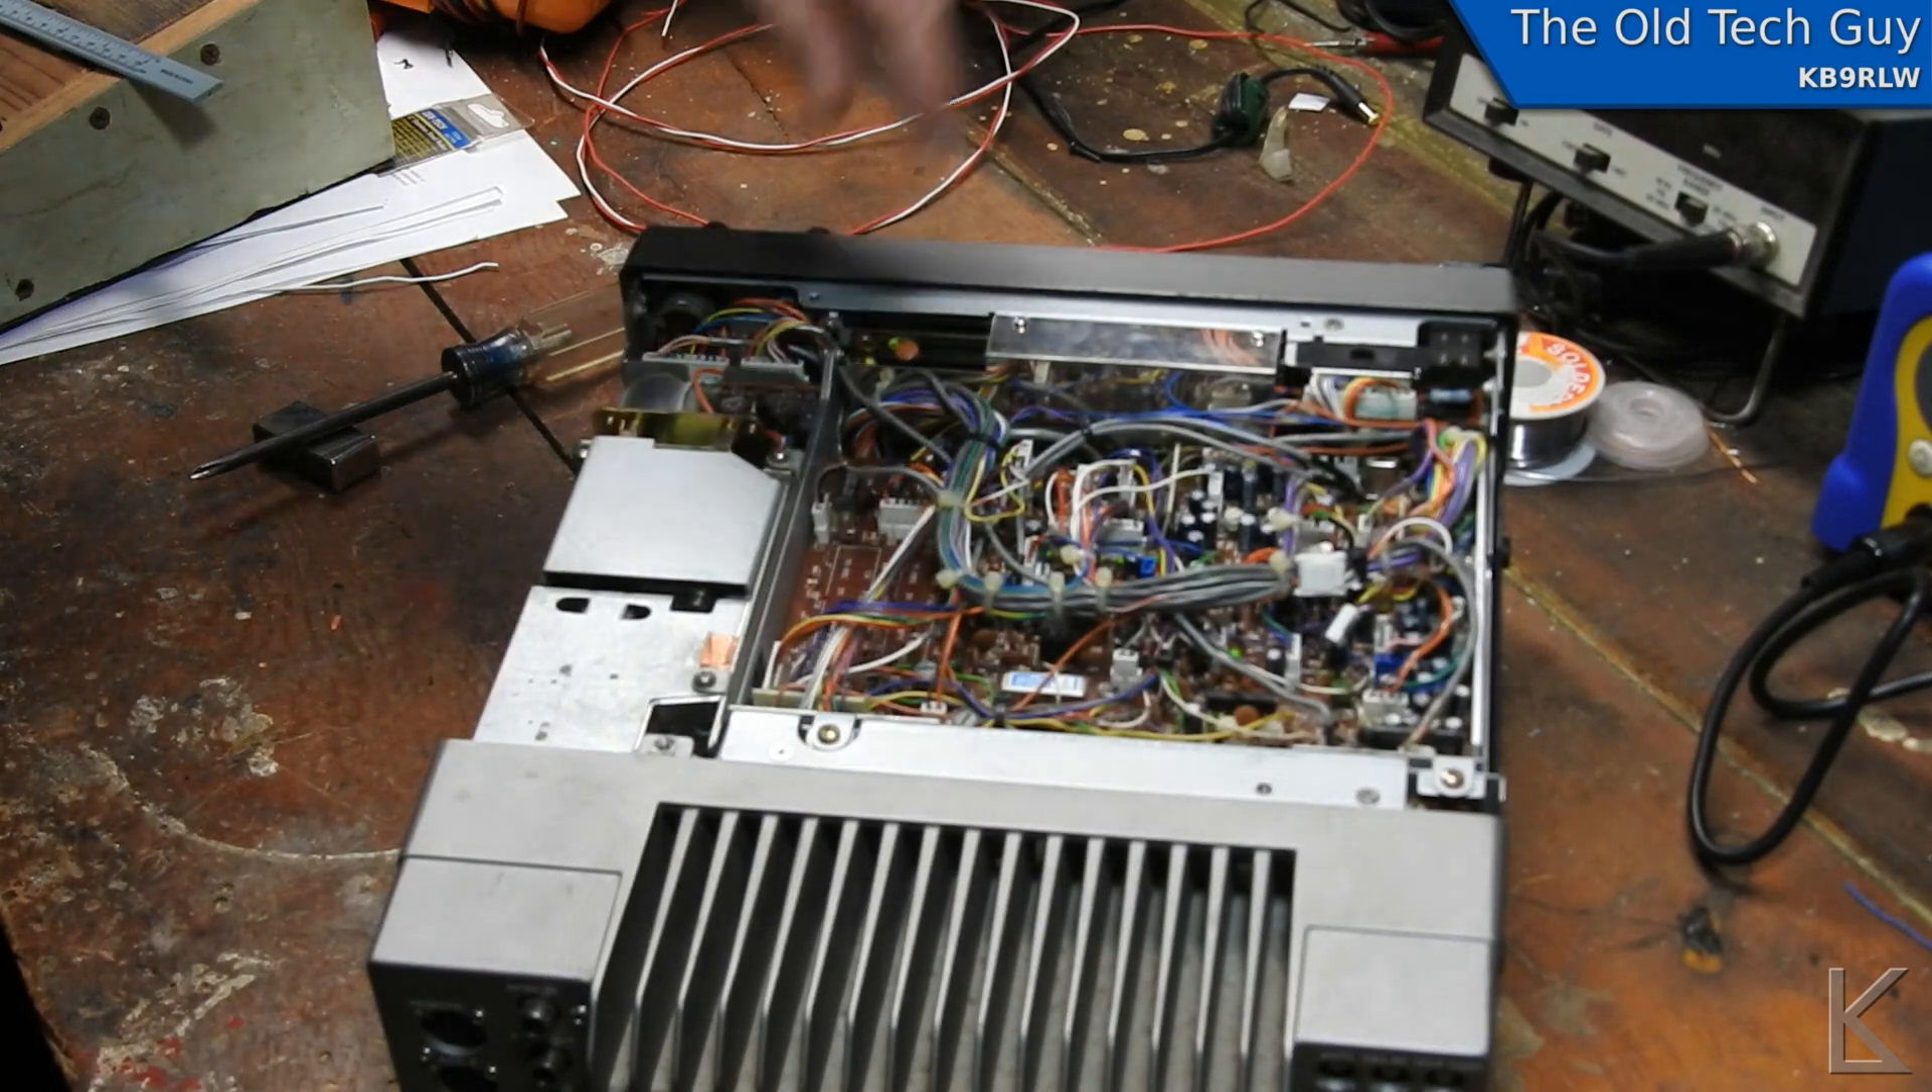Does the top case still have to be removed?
No.